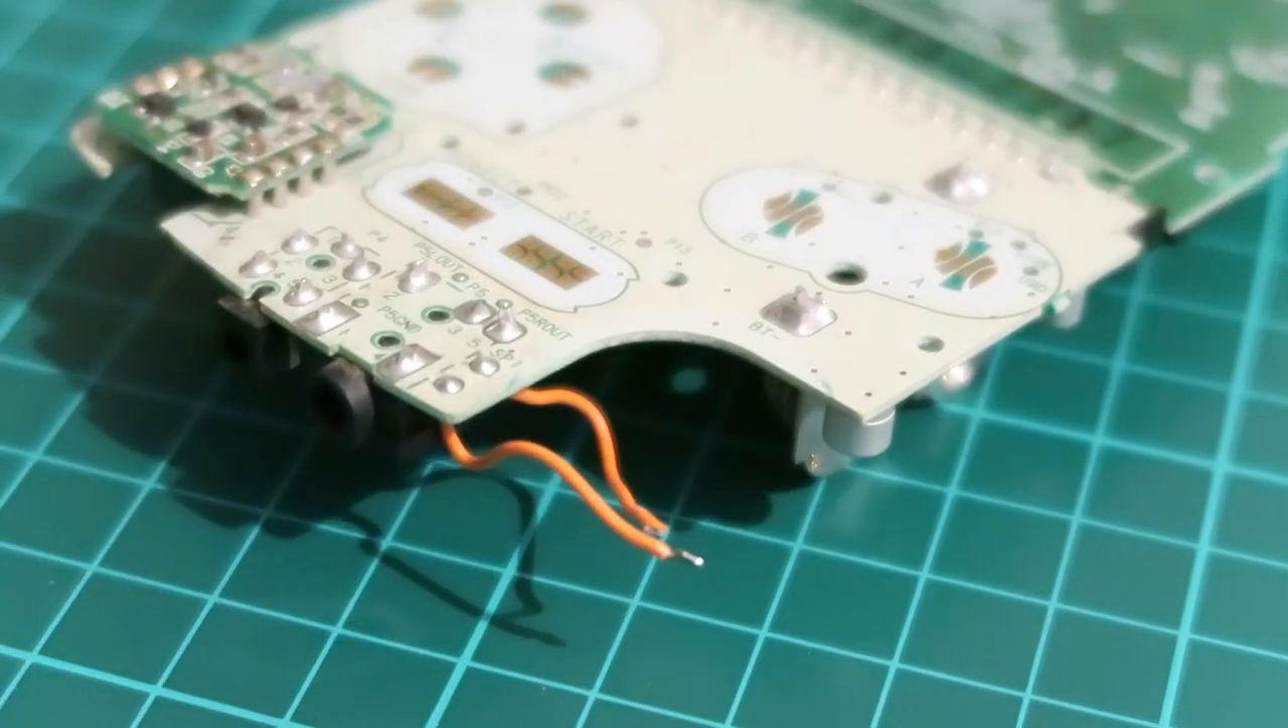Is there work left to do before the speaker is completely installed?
Yes.